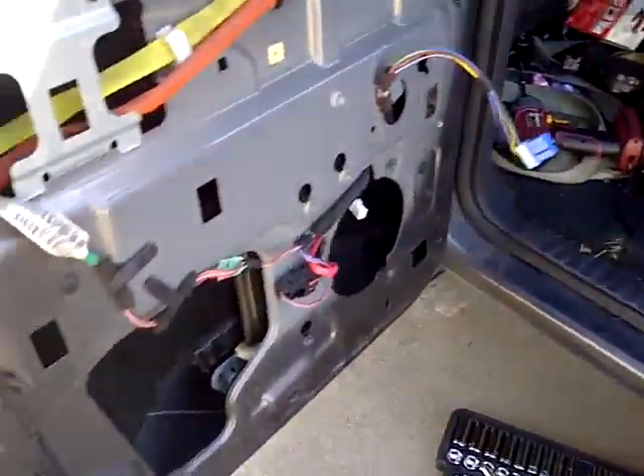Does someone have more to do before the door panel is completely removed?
No.